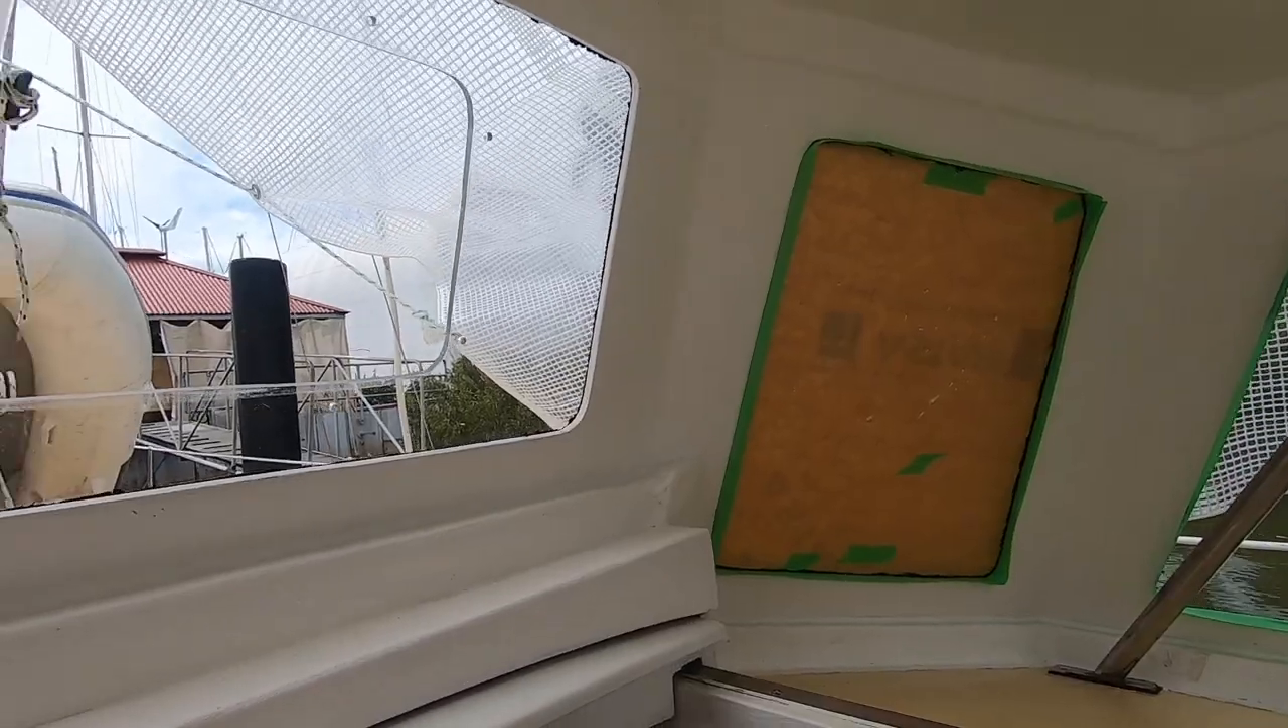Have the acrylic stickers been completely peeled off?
No.